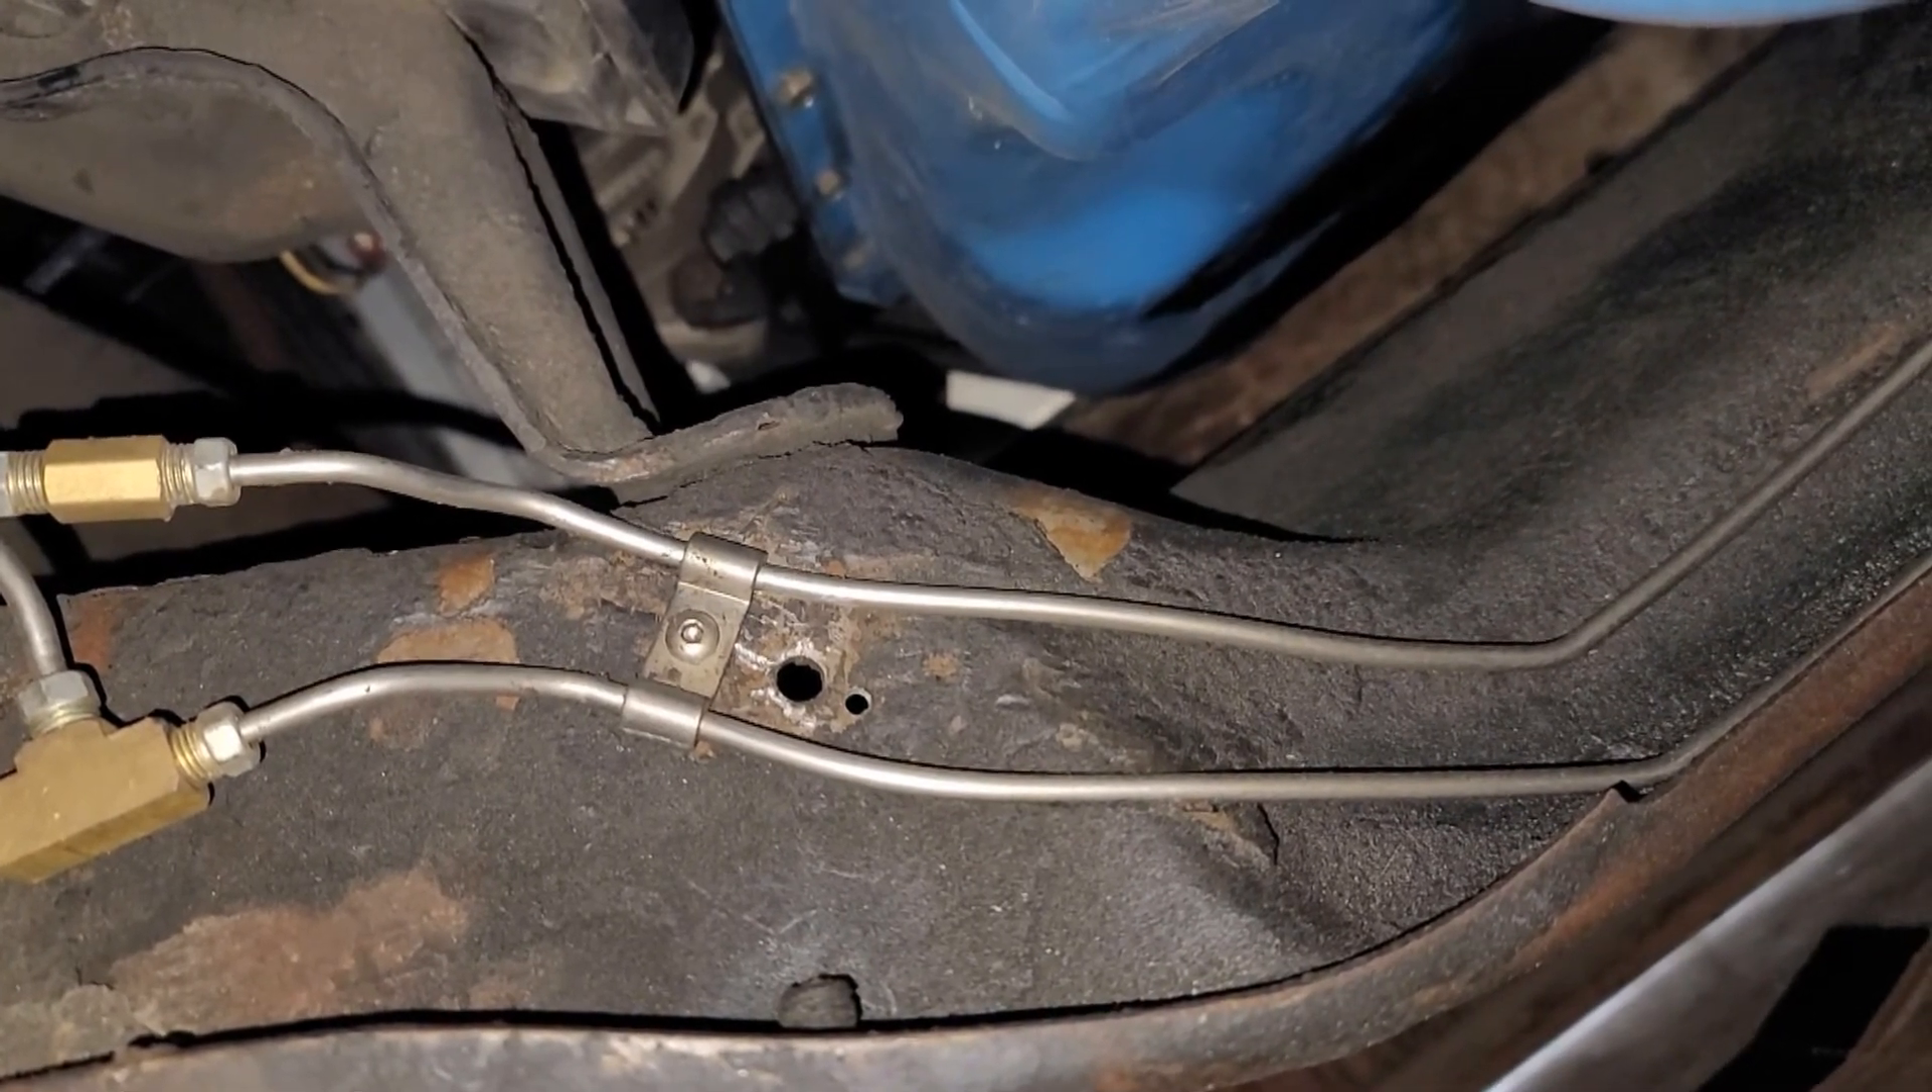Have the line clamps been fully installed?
Yes.